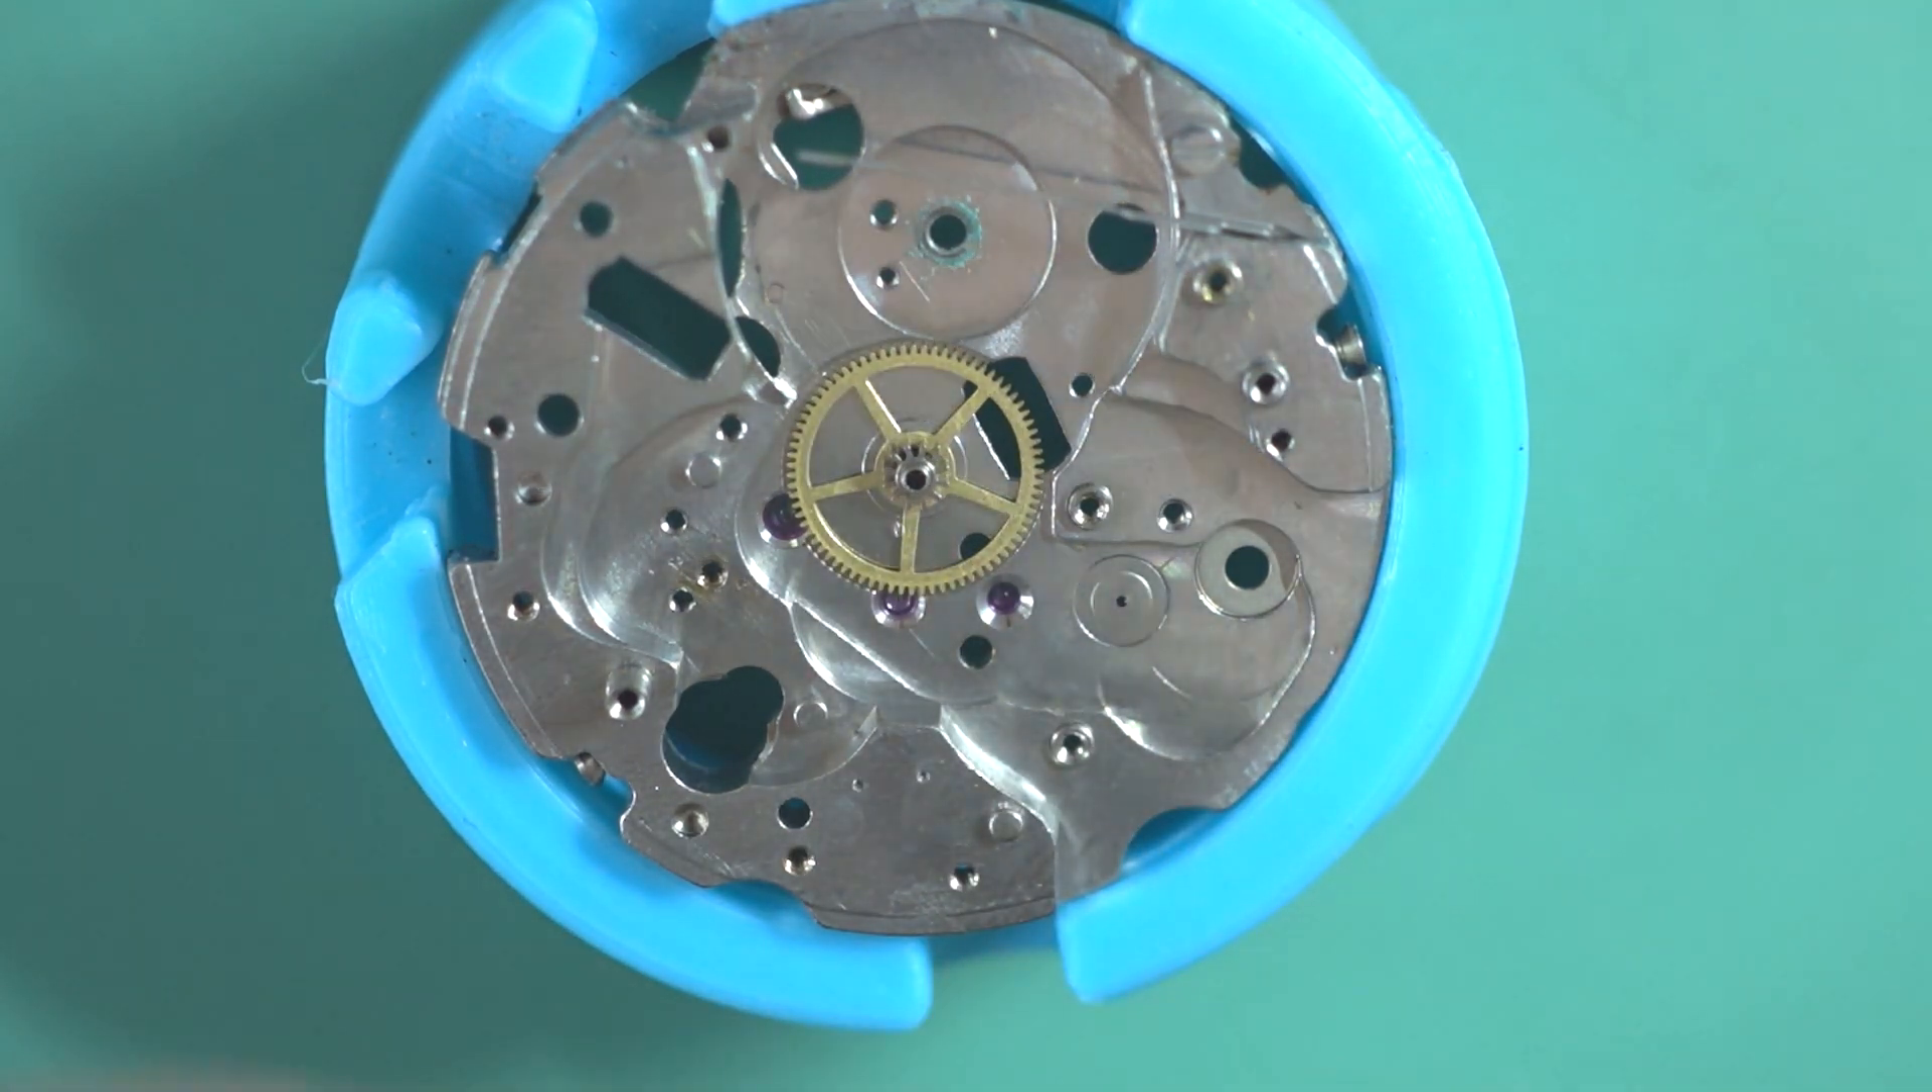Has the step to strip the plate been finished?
No.